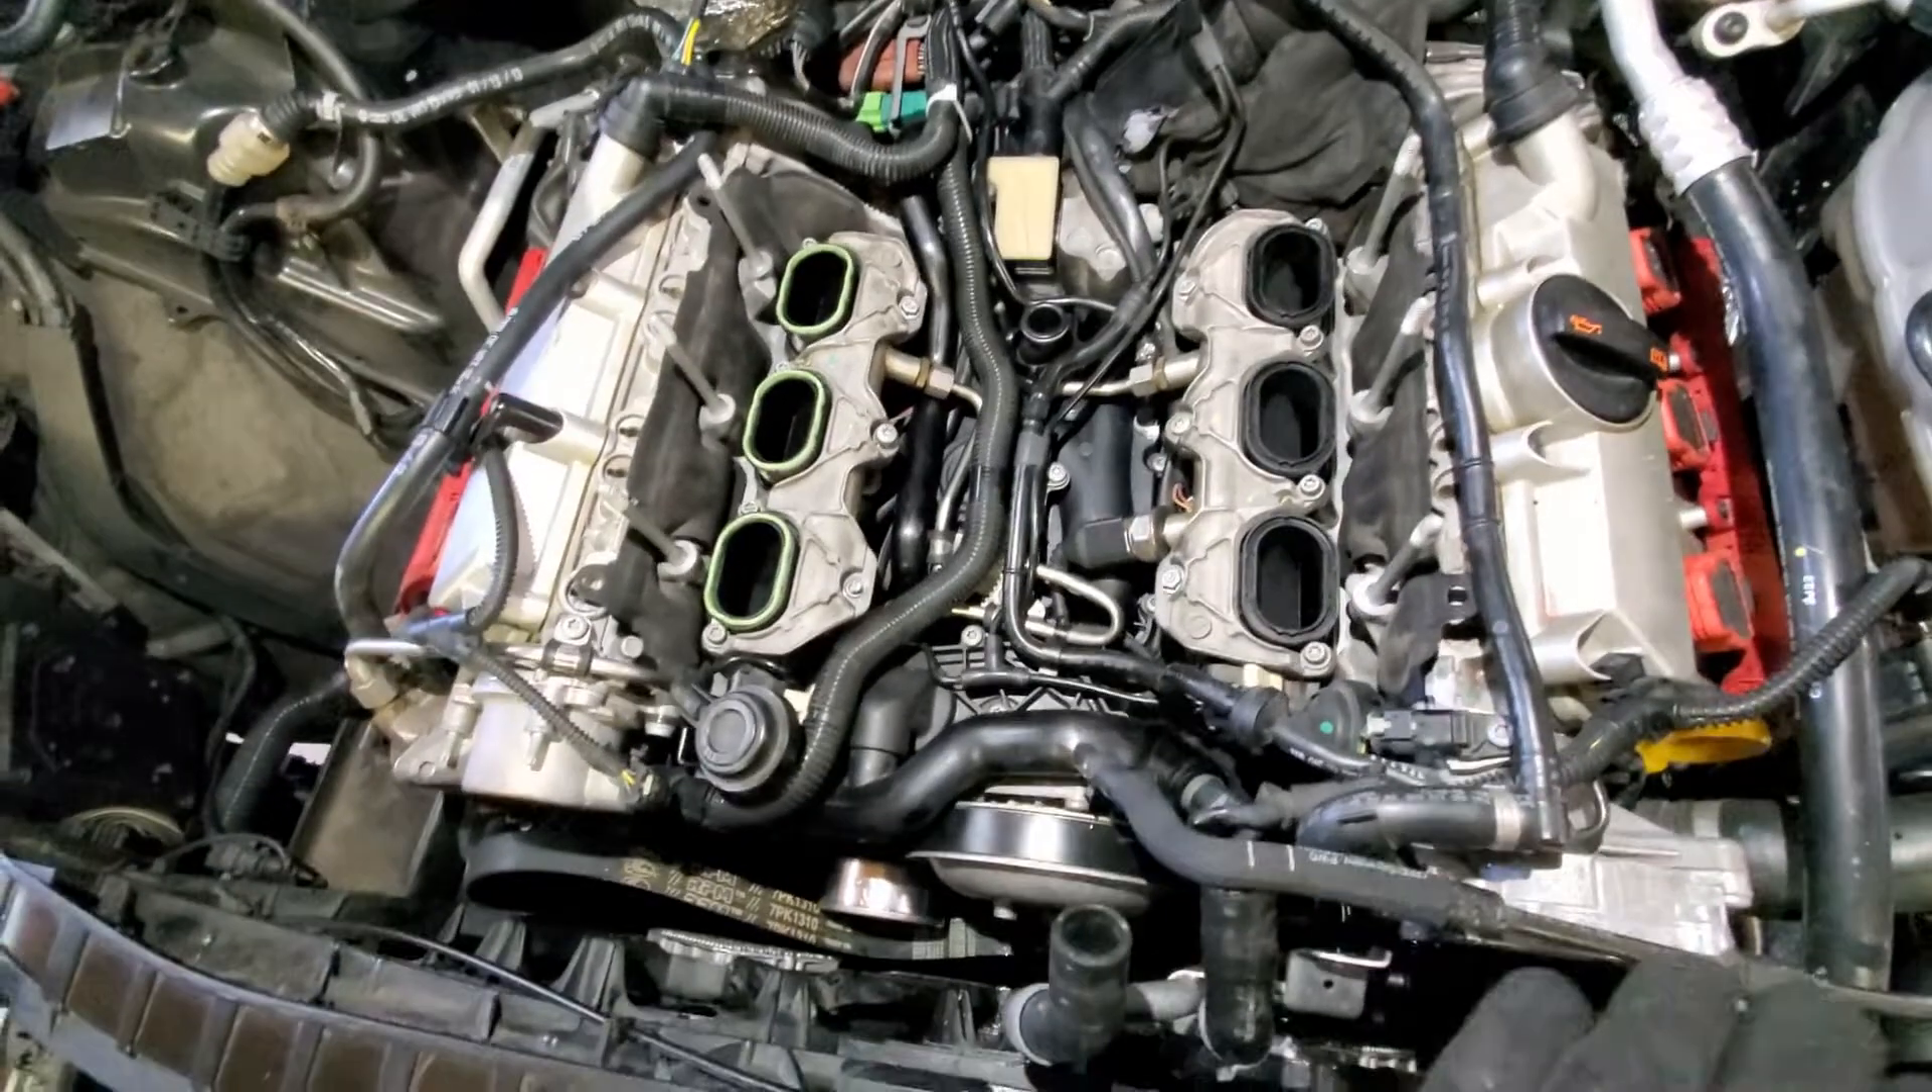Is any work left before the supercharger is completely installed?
Yes.